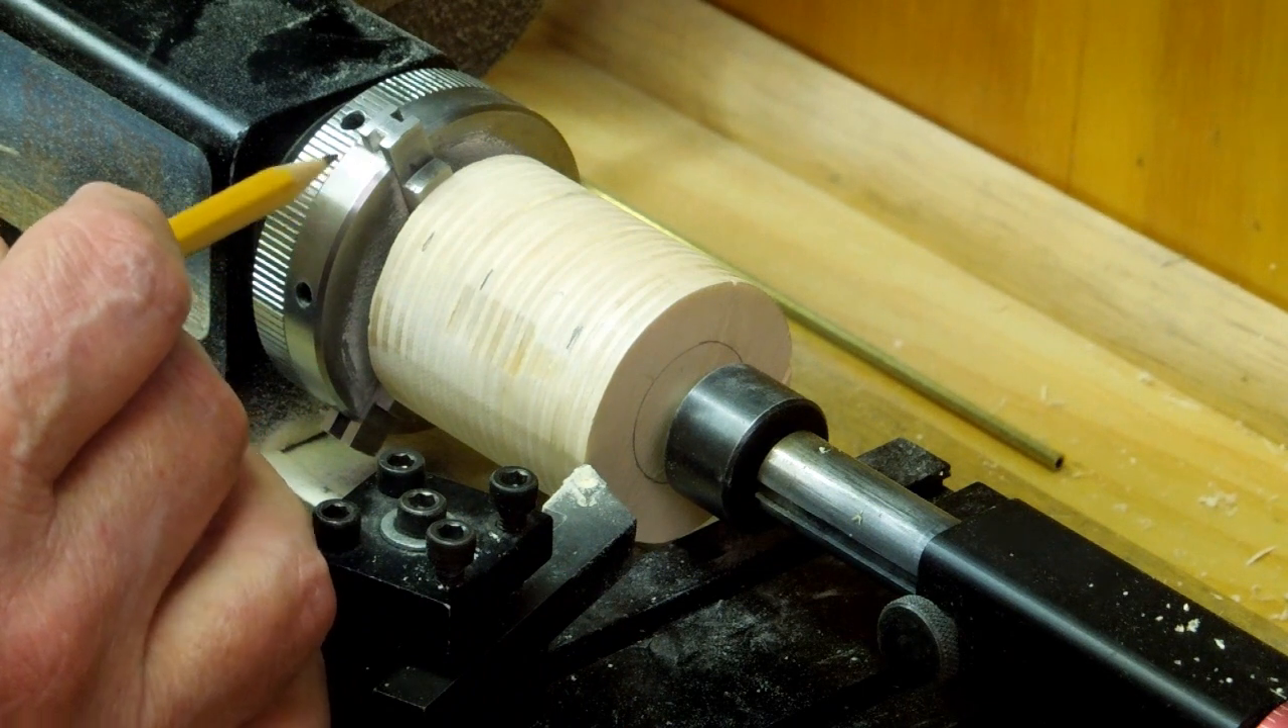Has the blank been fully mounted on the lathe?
Yes.